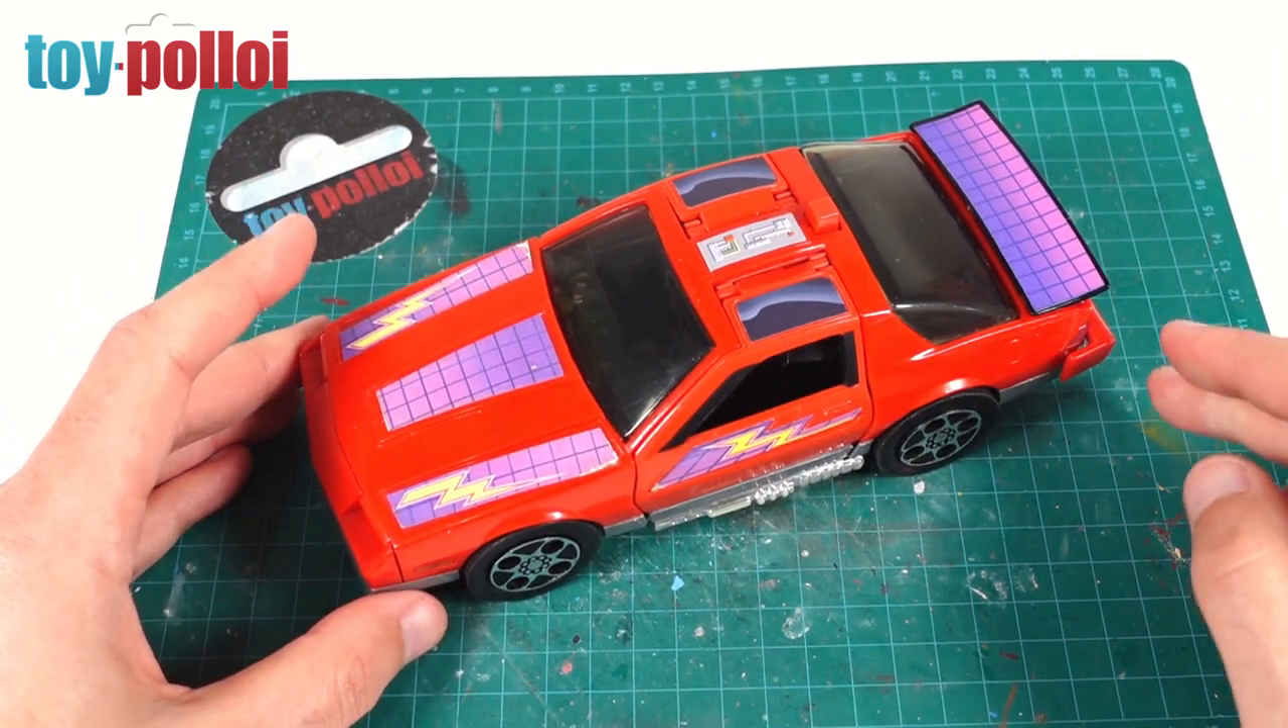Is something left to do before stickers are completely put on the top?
No.